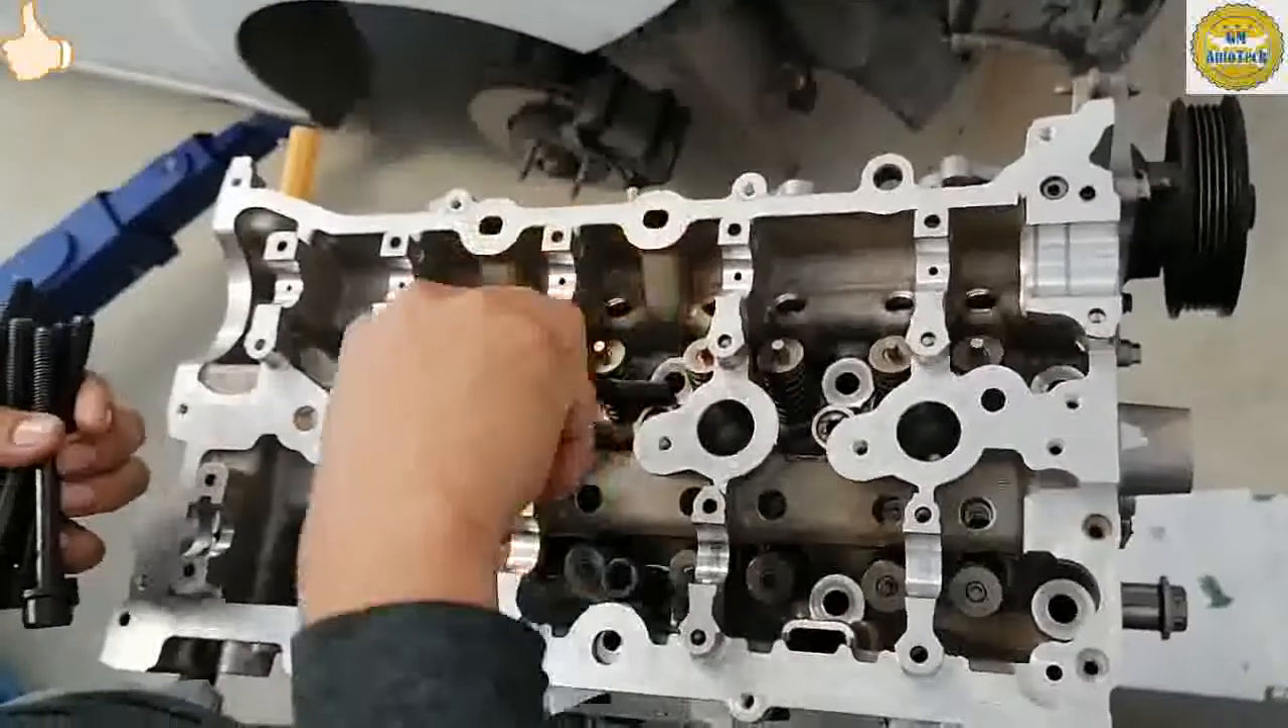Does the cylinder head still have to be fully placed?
No.